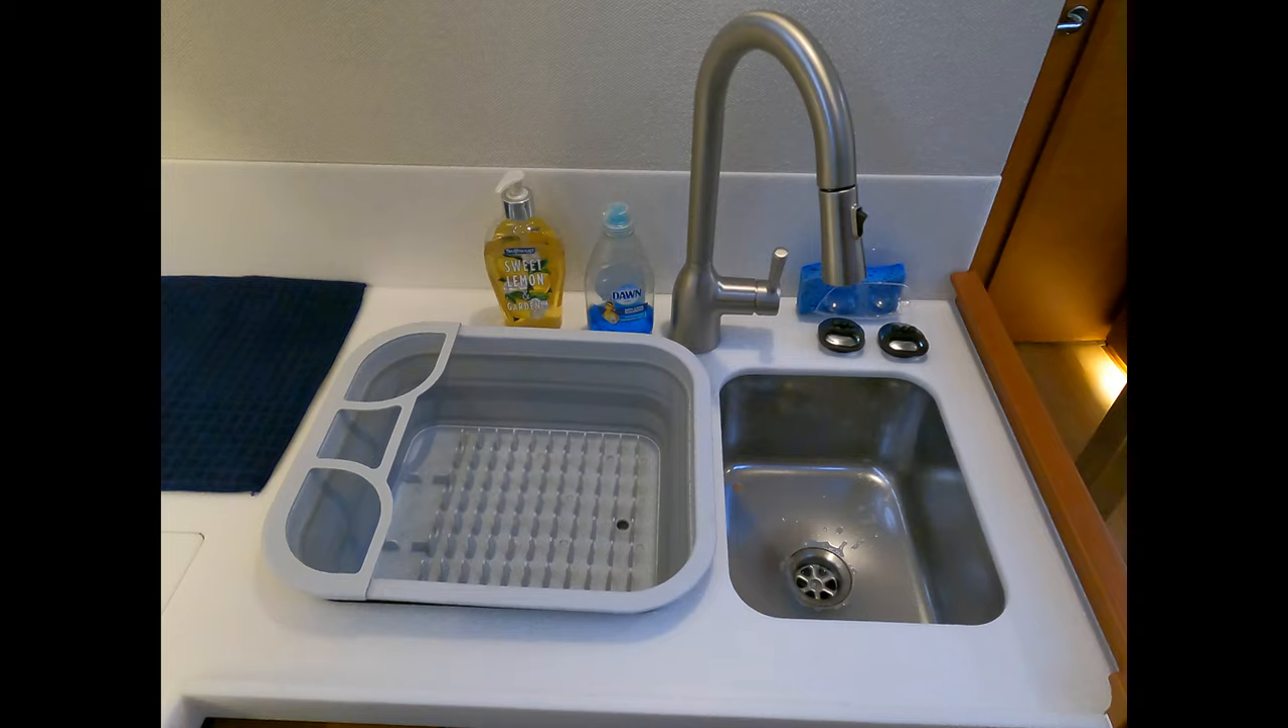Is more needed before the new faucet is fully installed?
No.